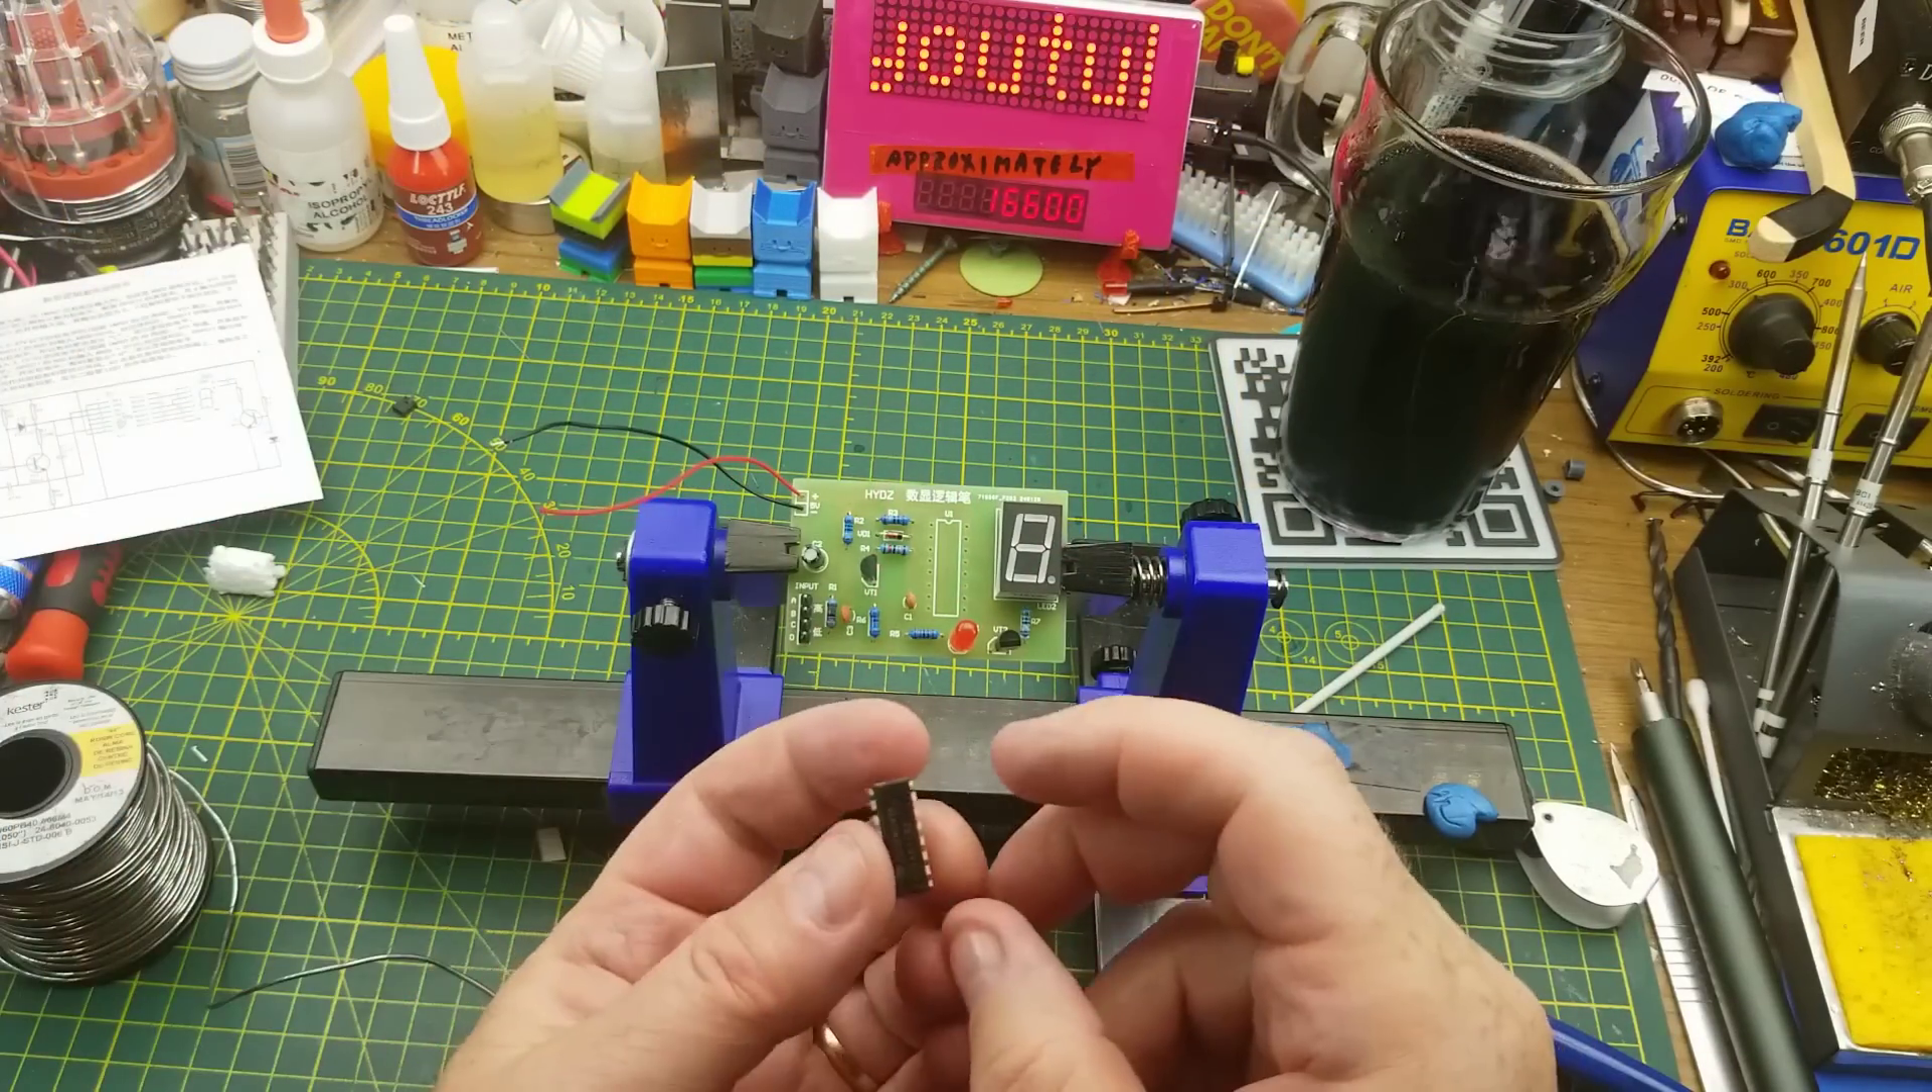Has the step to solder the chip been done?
No.